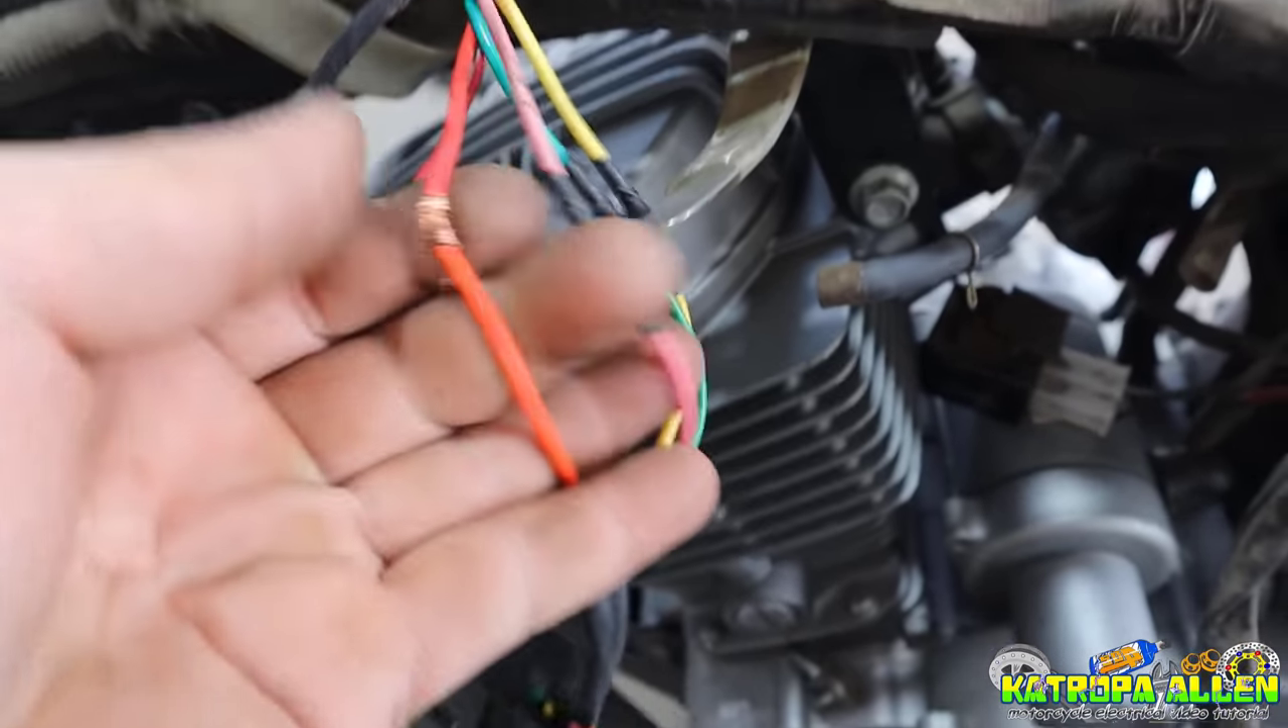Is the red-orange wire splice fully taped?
No.